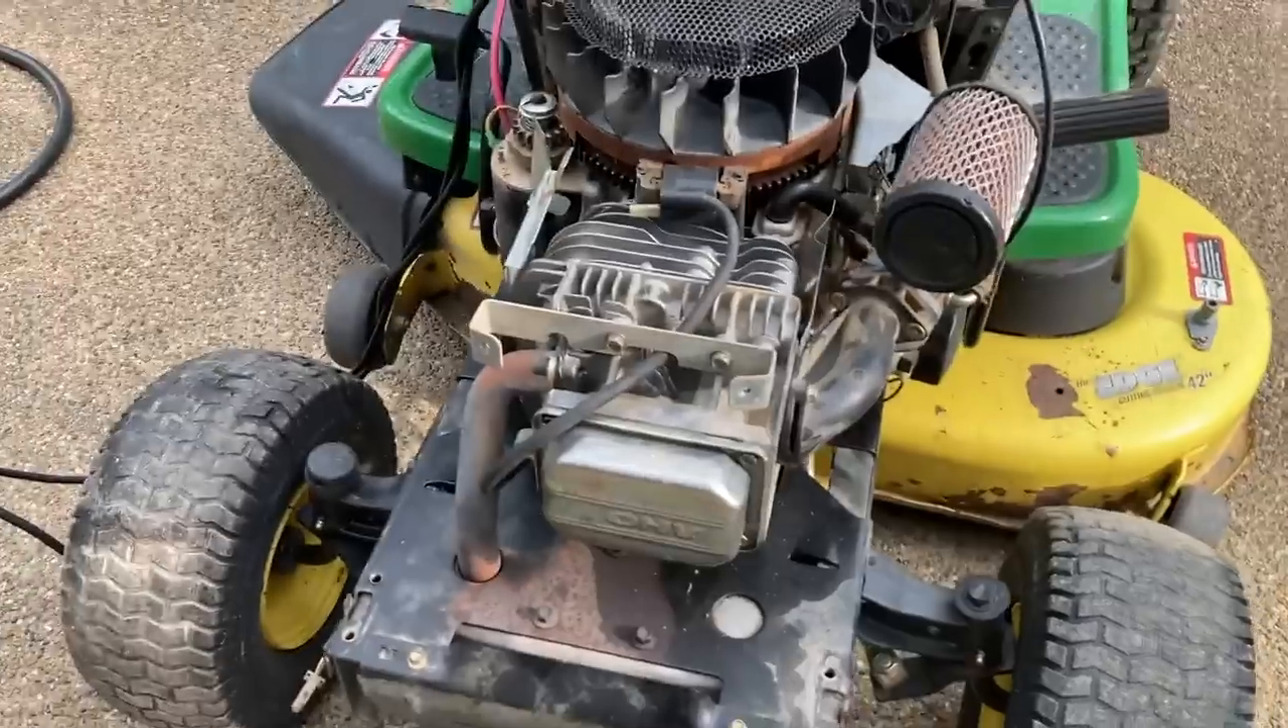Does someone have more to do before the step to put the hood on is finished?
Yes.